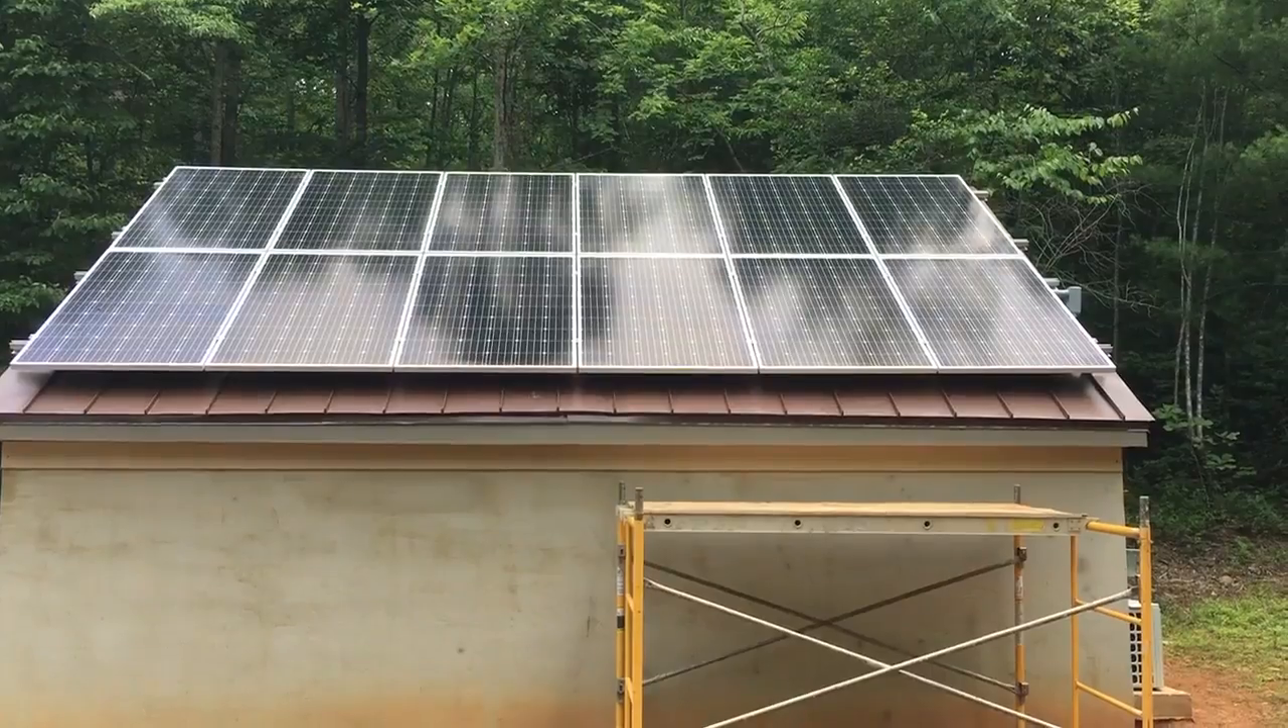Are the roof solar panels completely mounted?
Yes.